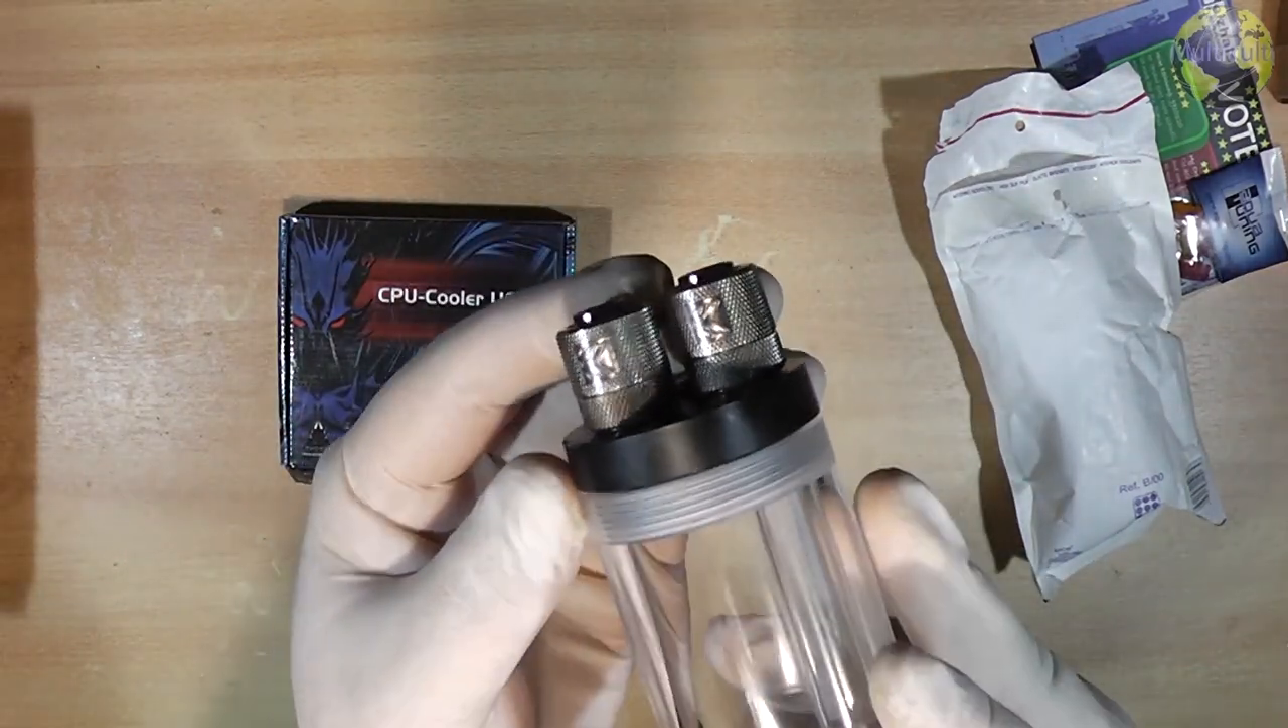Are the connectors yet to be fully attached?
No.